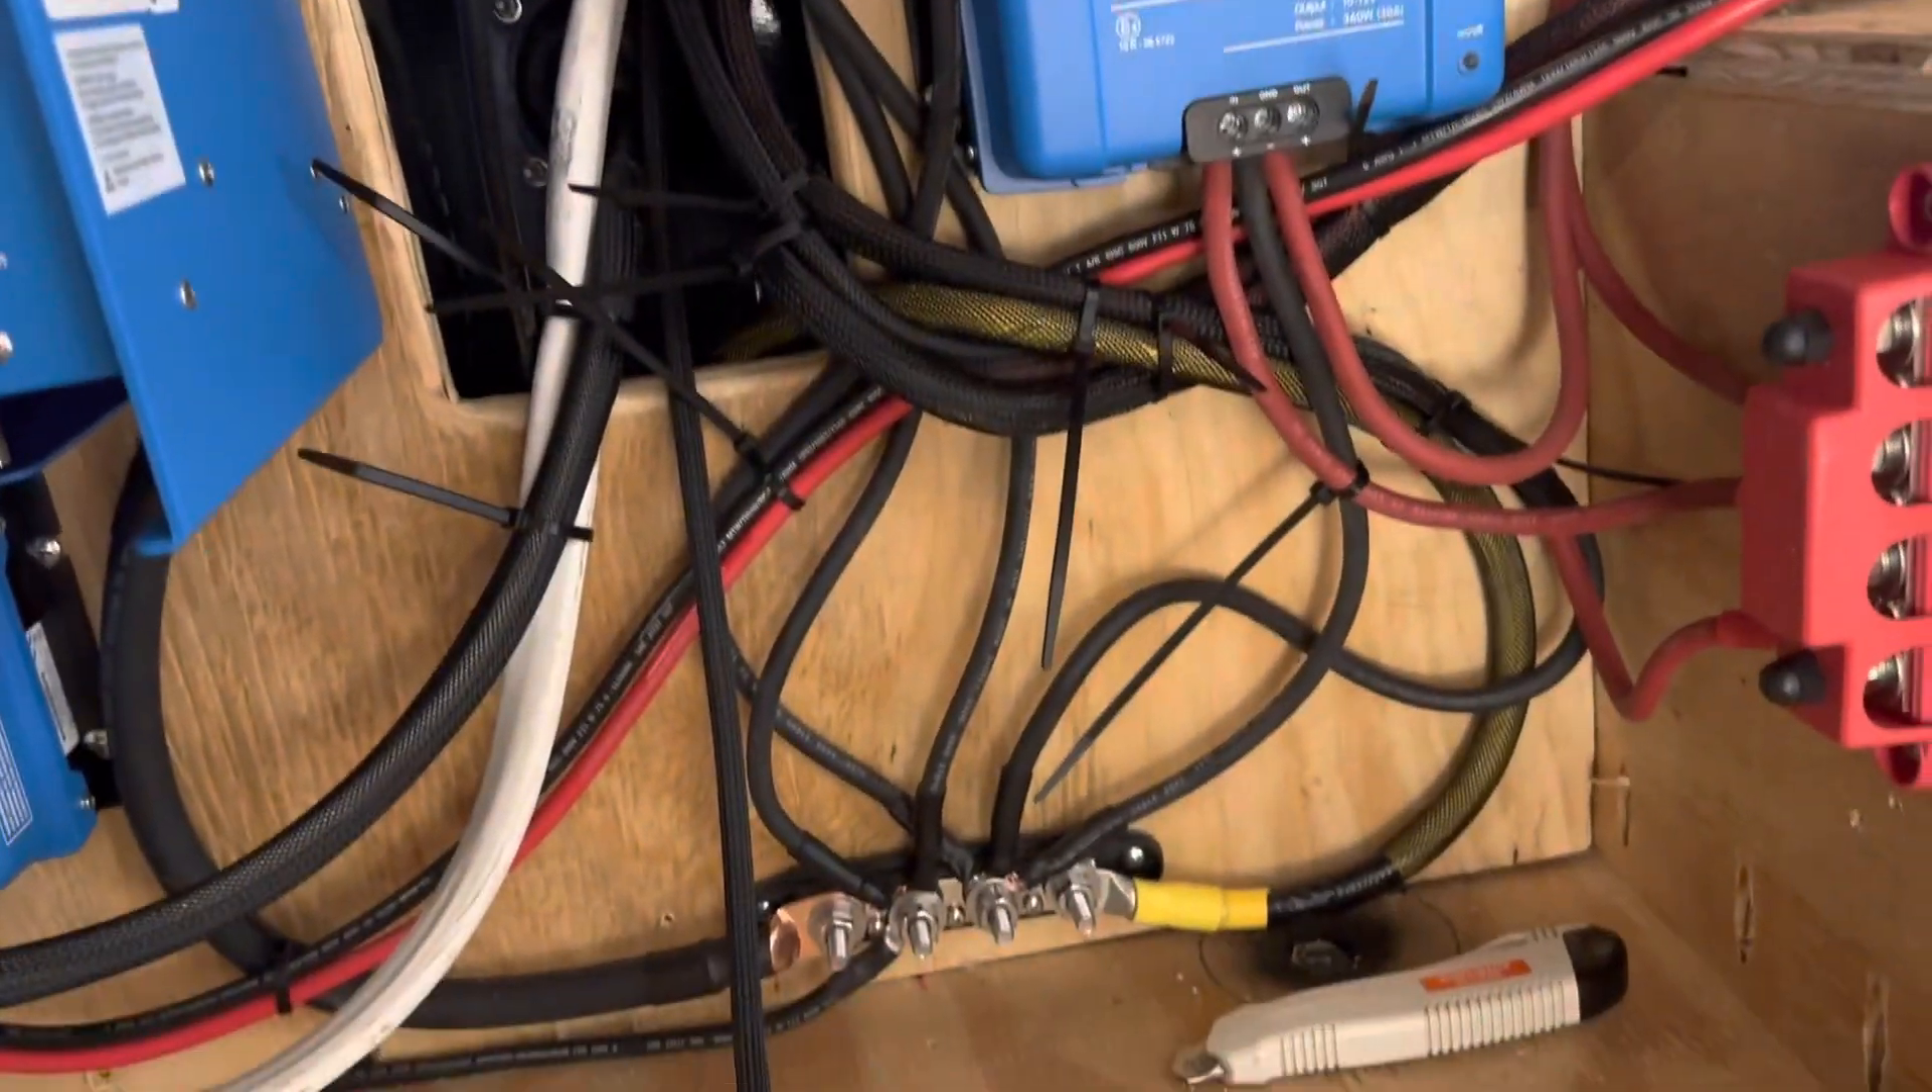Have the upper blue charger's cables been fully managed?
No.